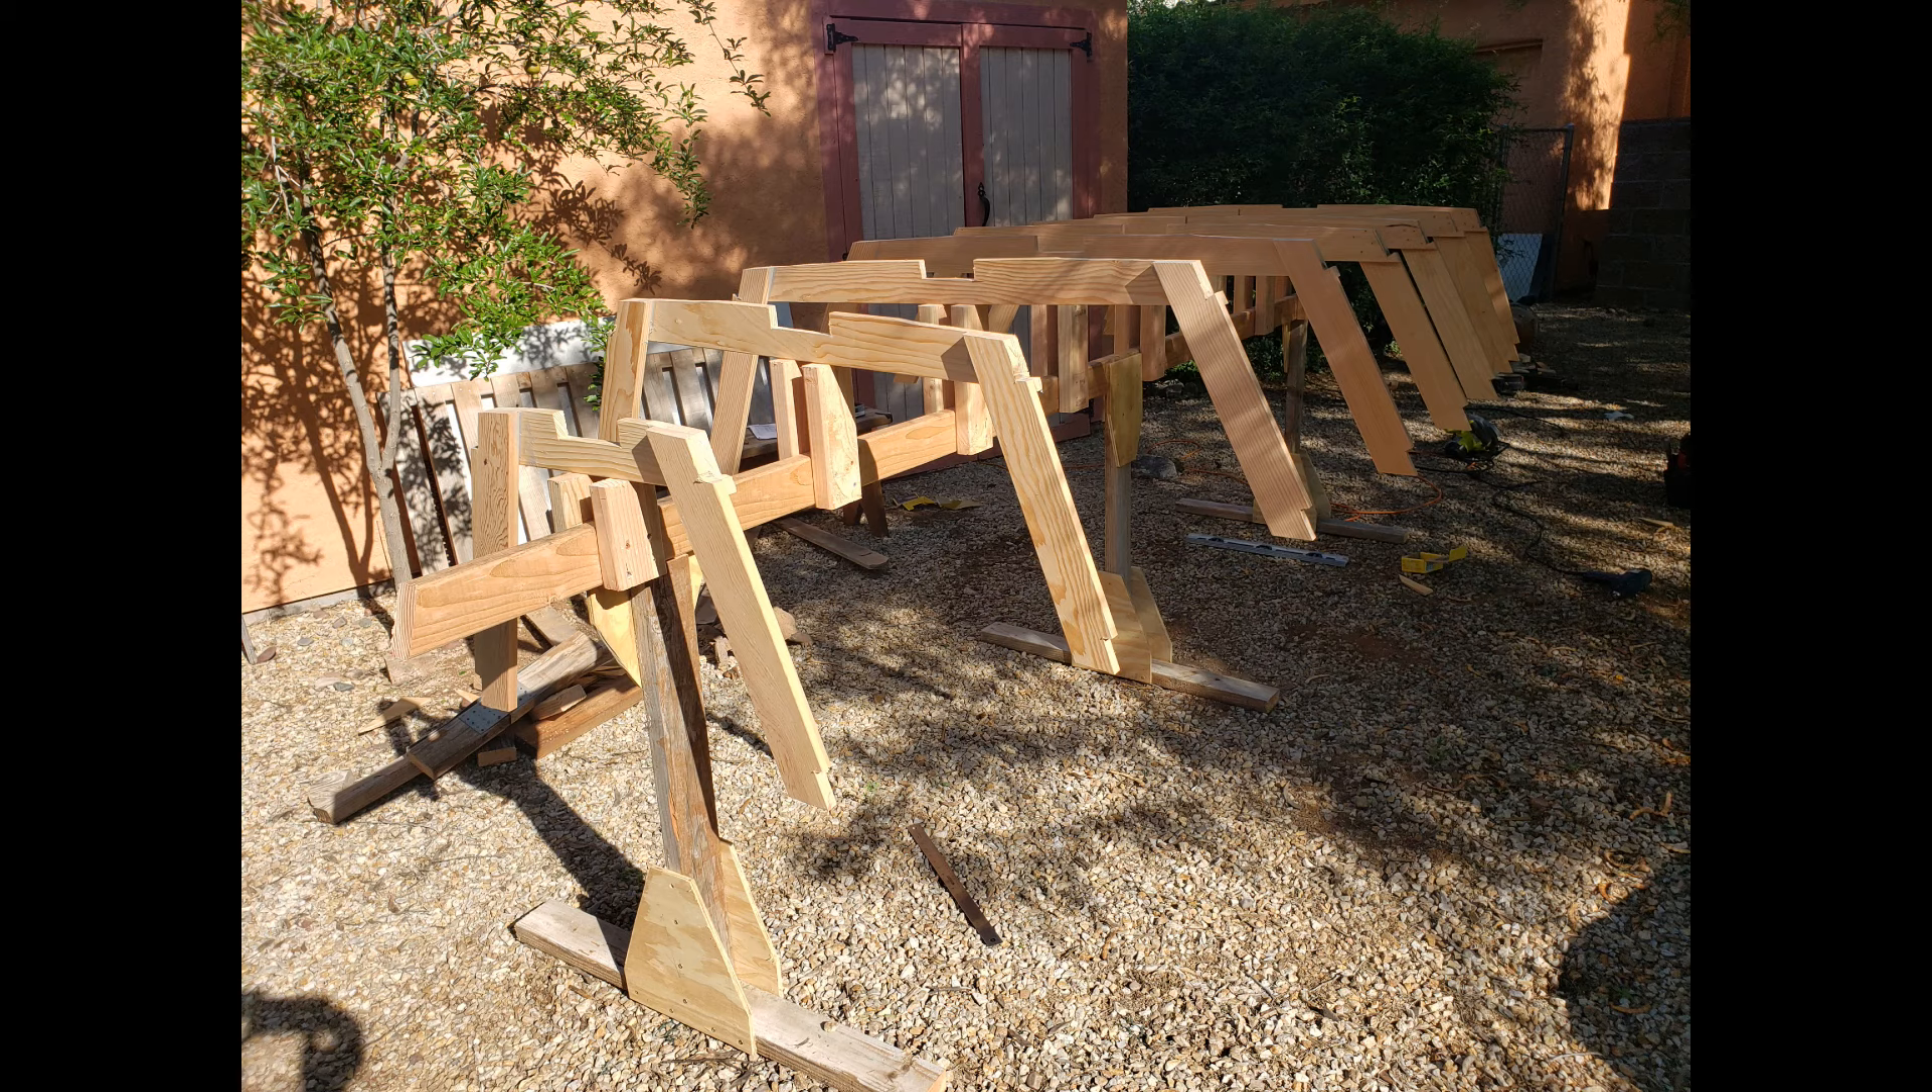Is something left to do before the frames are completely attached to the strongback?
No.